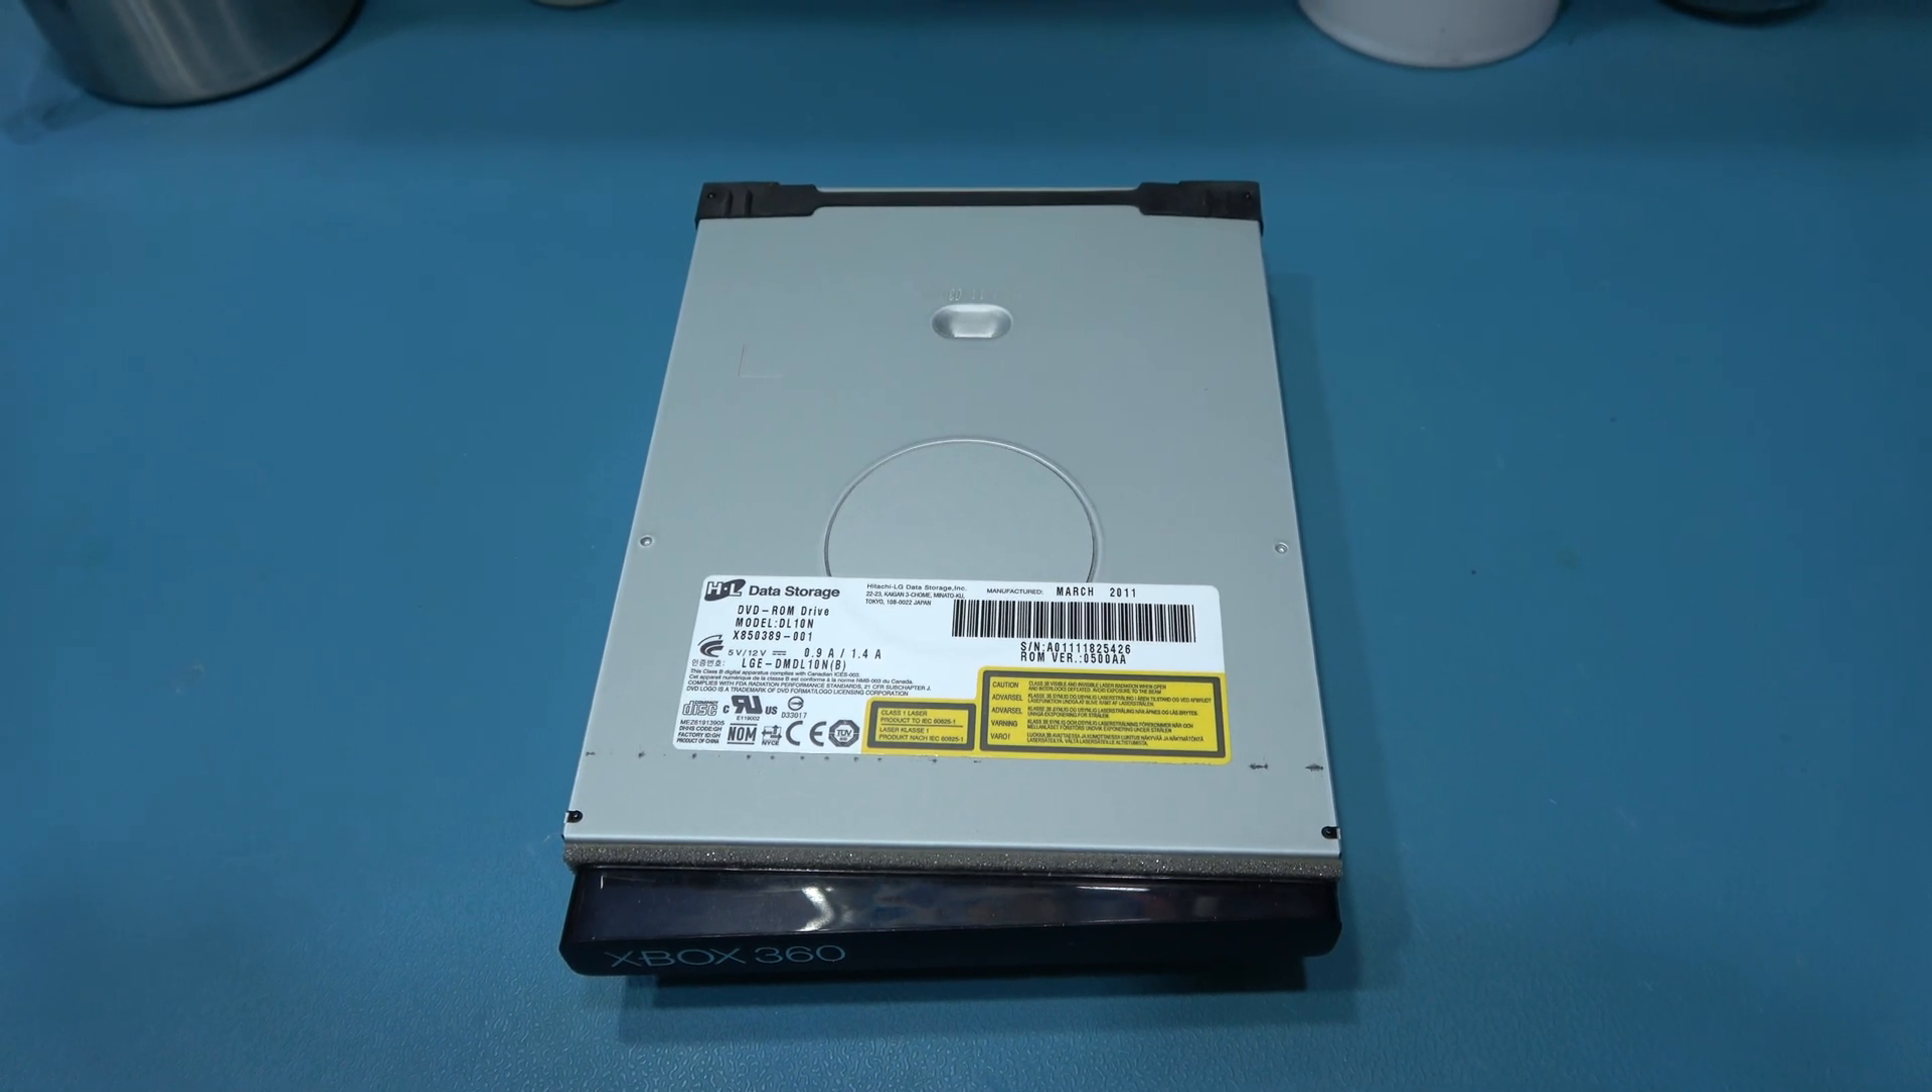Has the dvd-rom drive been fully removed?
Yes.